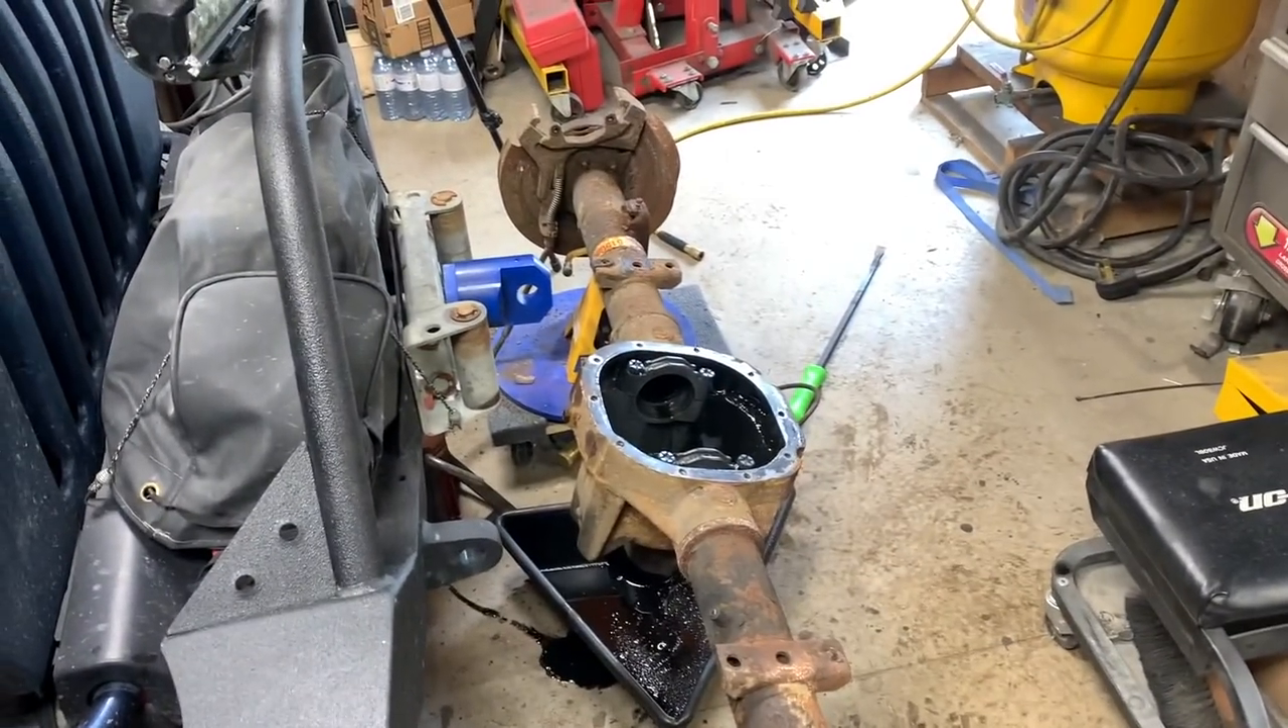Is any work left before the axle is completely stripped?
Yes.